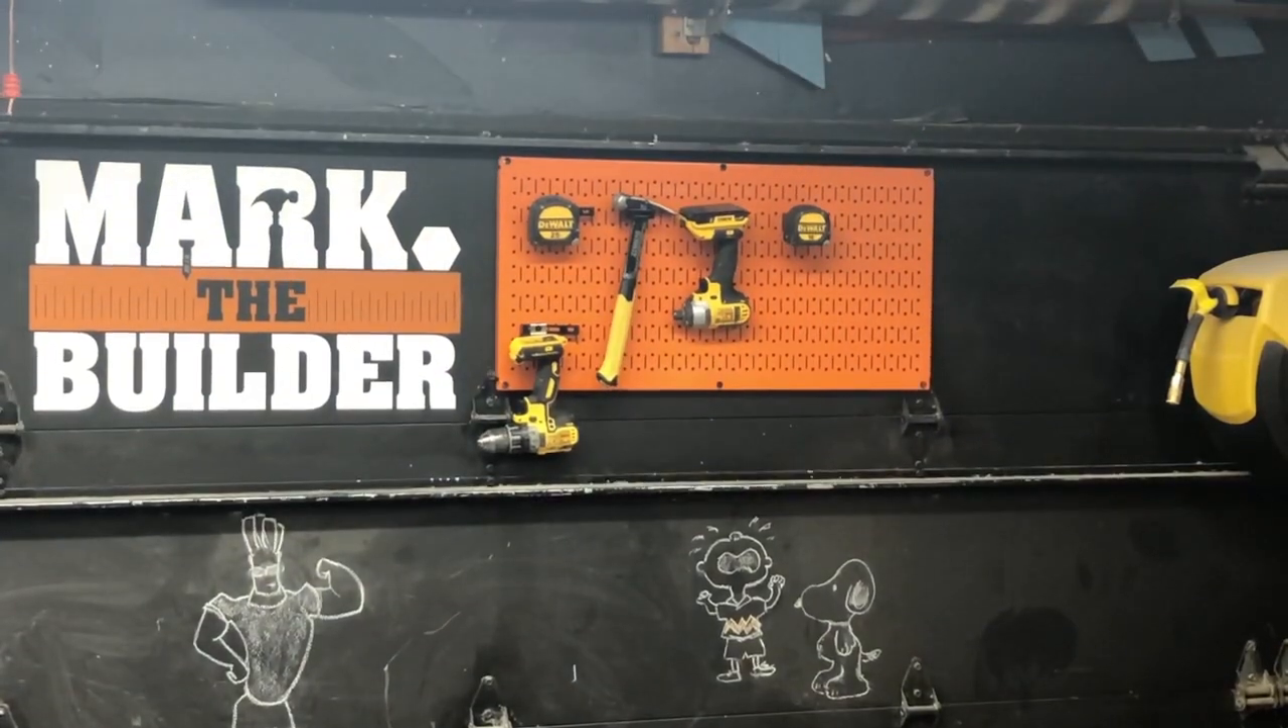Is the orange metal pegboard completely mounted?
Yes.